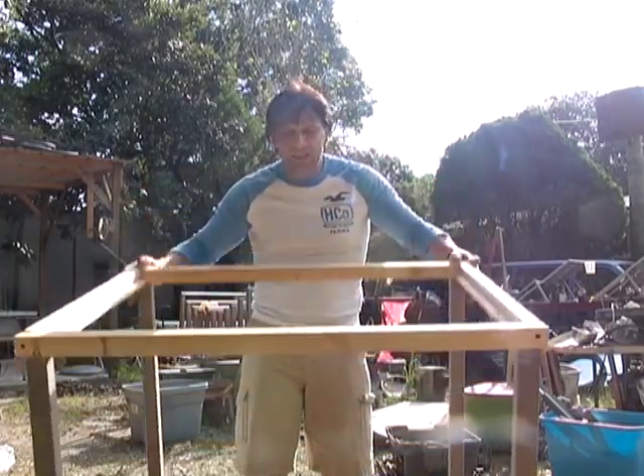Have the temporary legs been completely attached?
Yes.